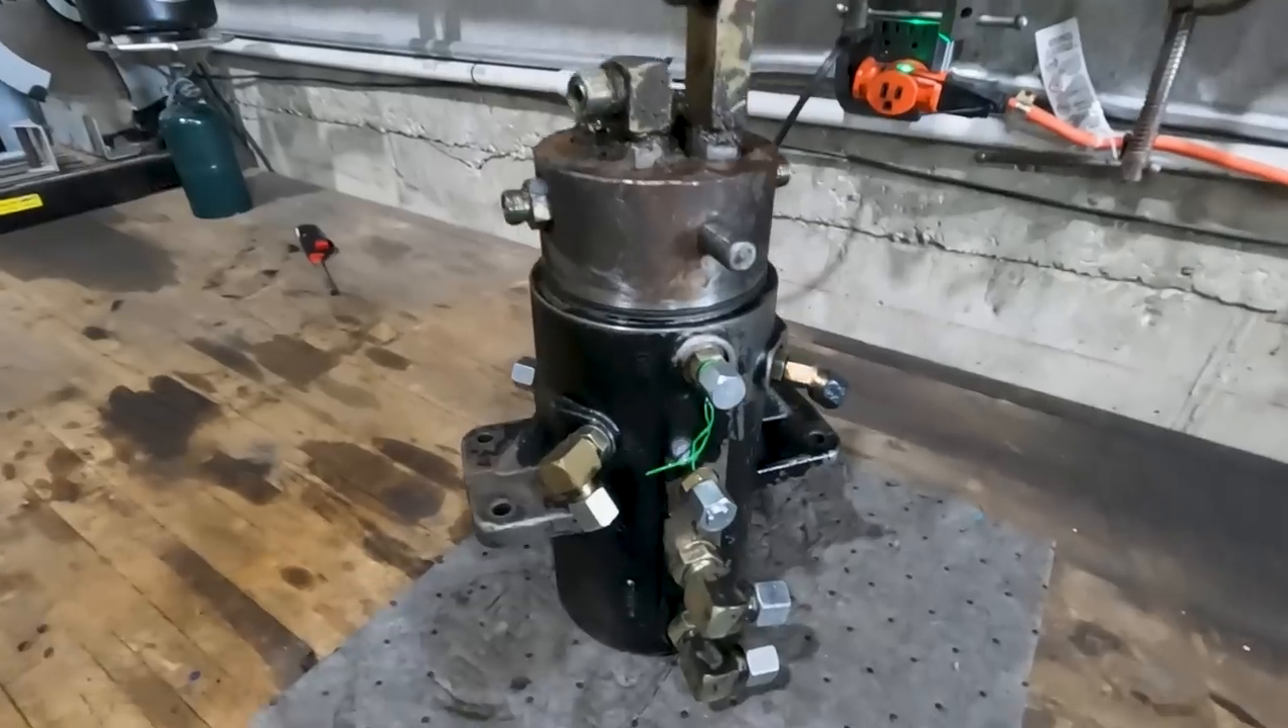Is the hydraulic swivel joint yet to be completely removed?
No.